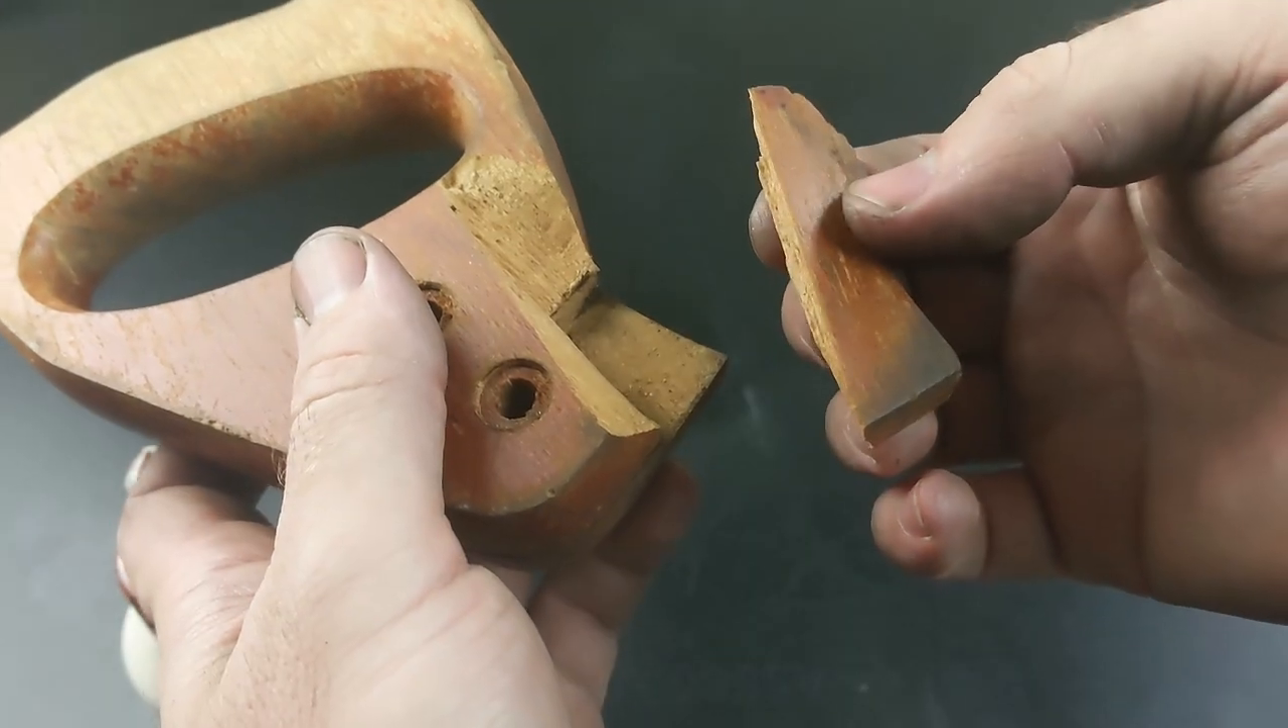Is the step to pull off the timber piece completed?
Yes.